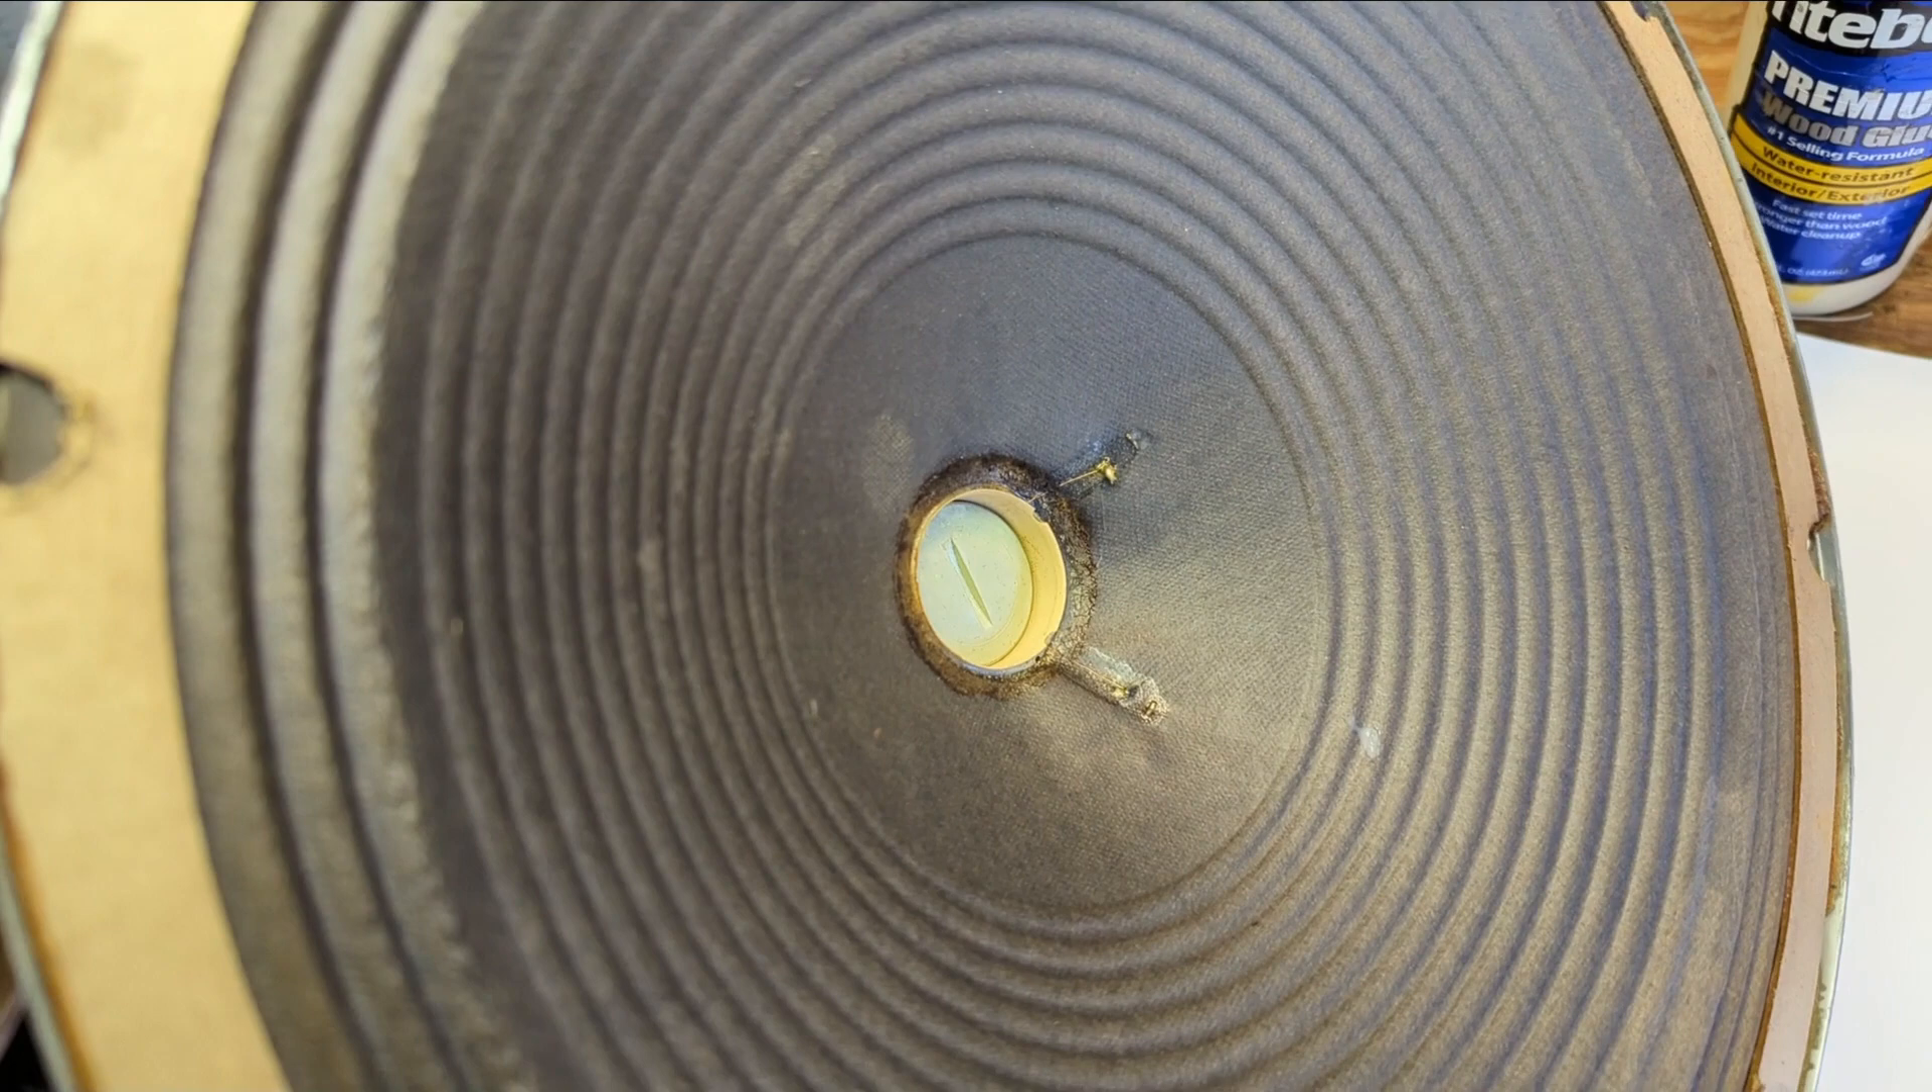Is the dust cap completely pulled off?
Yes.